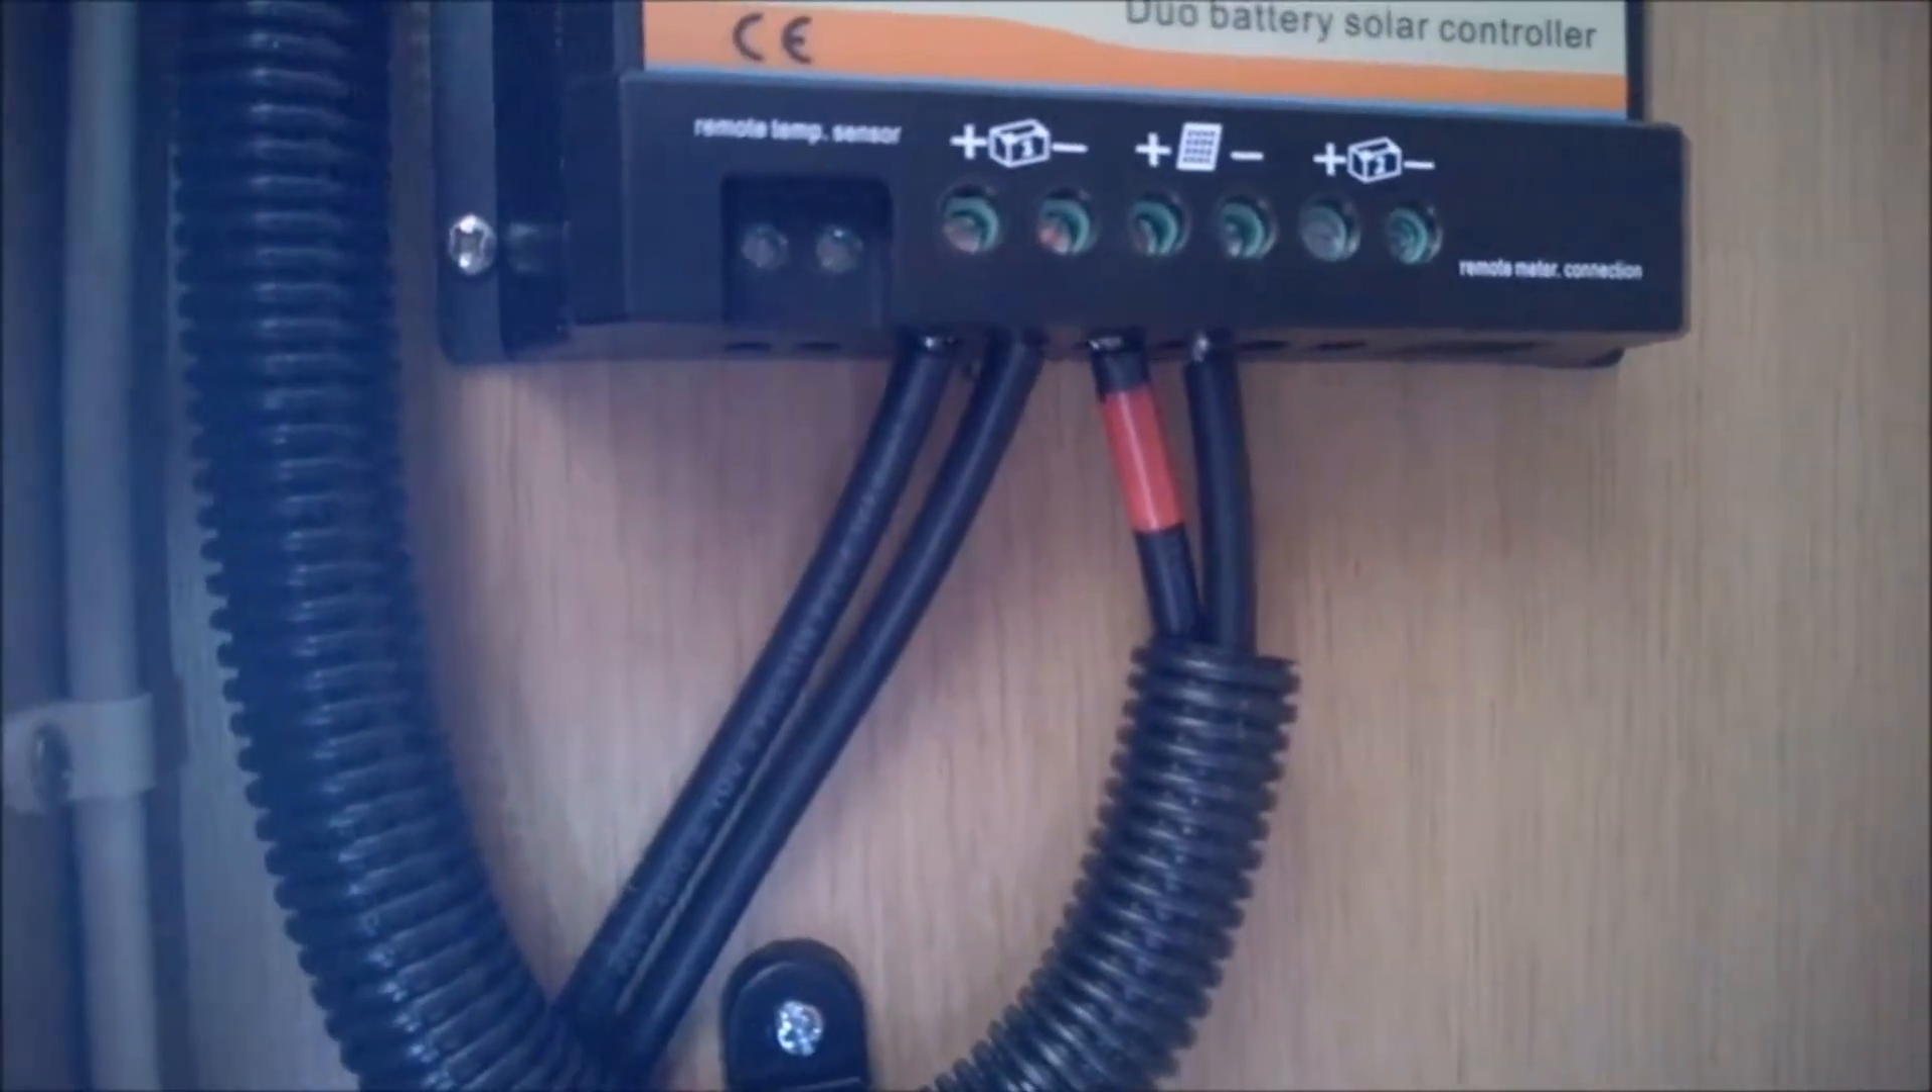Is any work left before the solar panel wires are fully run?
No.